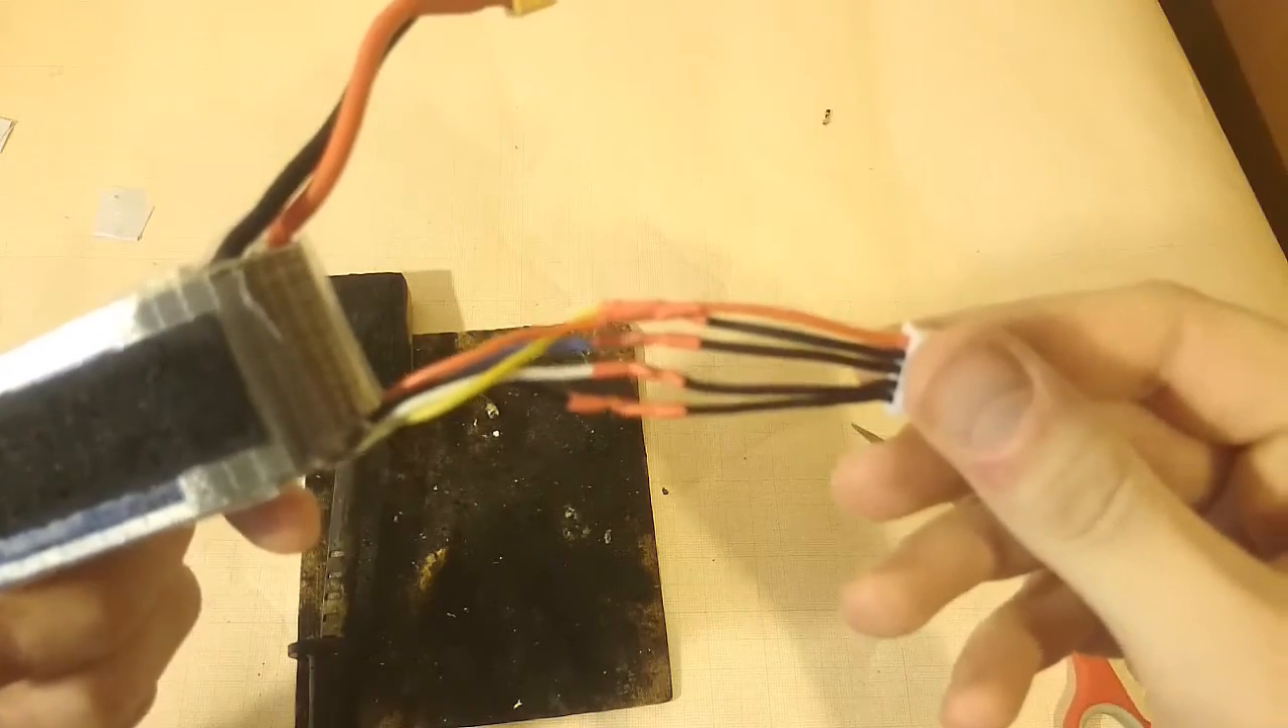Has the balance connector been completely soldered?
Yes.